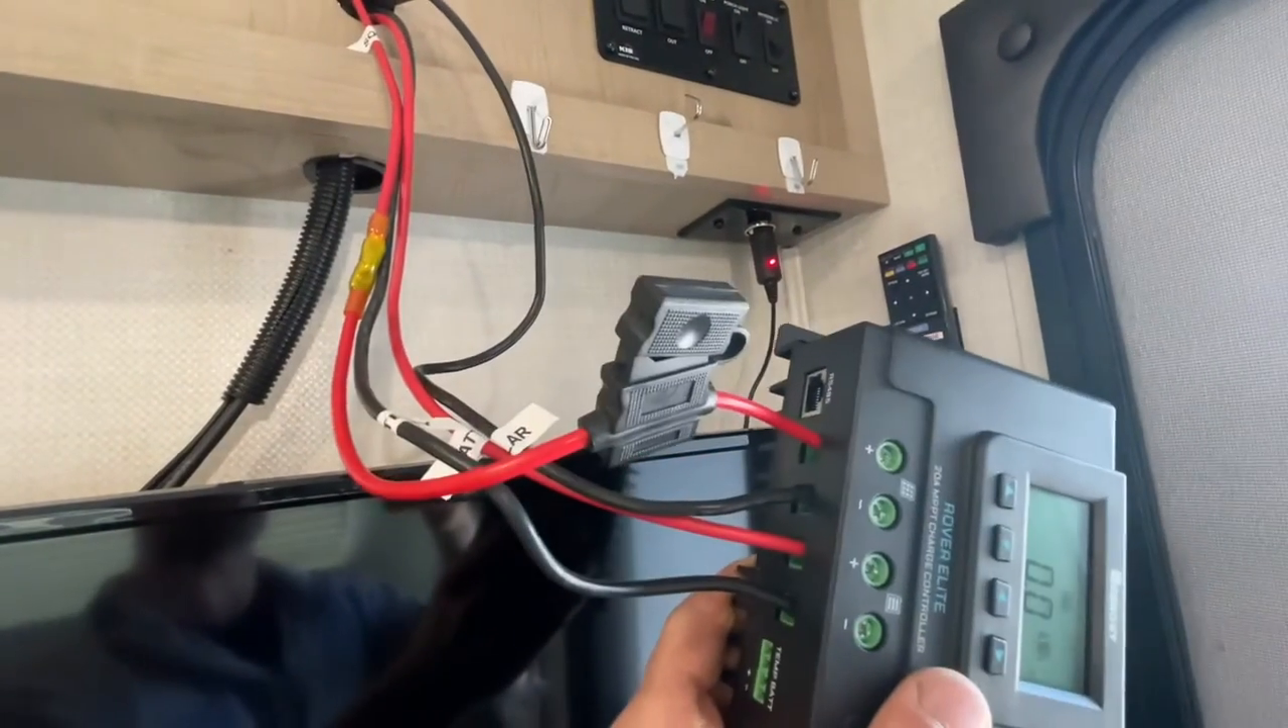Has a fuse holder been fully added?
Yes.